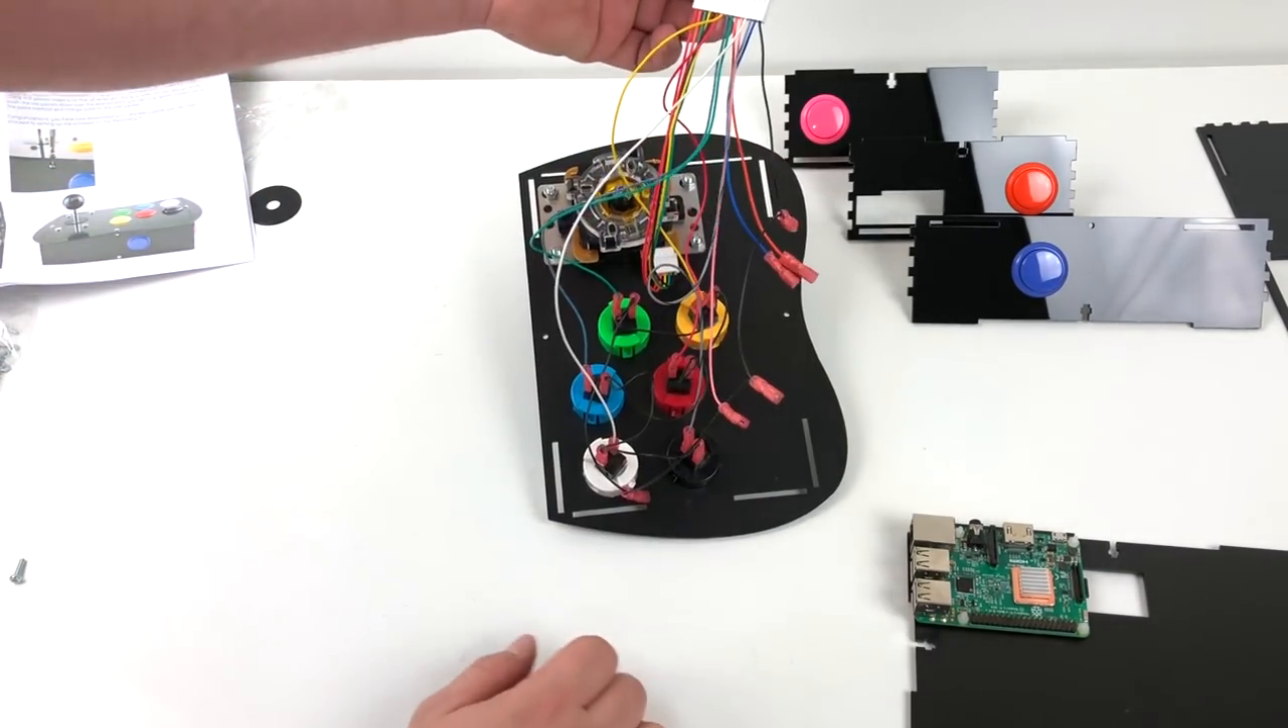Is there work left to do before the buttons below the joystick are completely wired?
No.